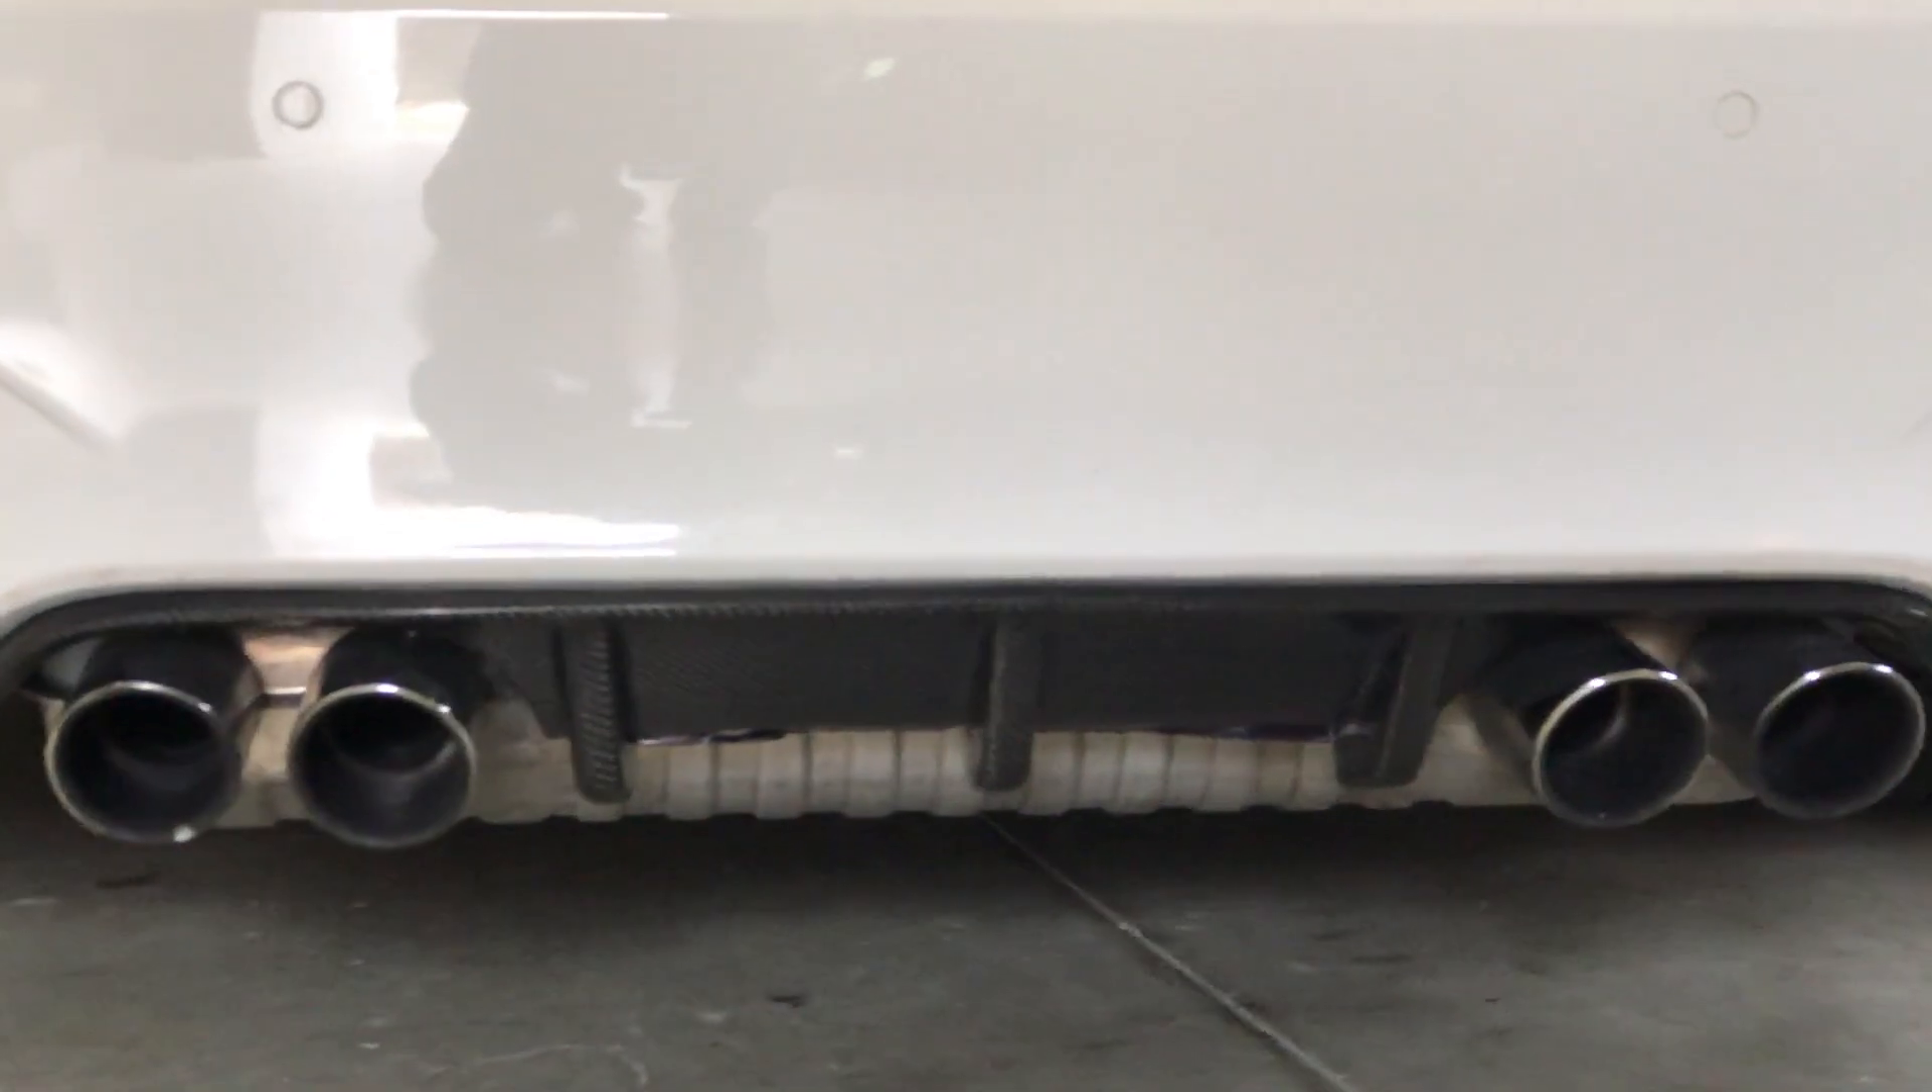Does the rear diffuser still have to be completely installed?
No.